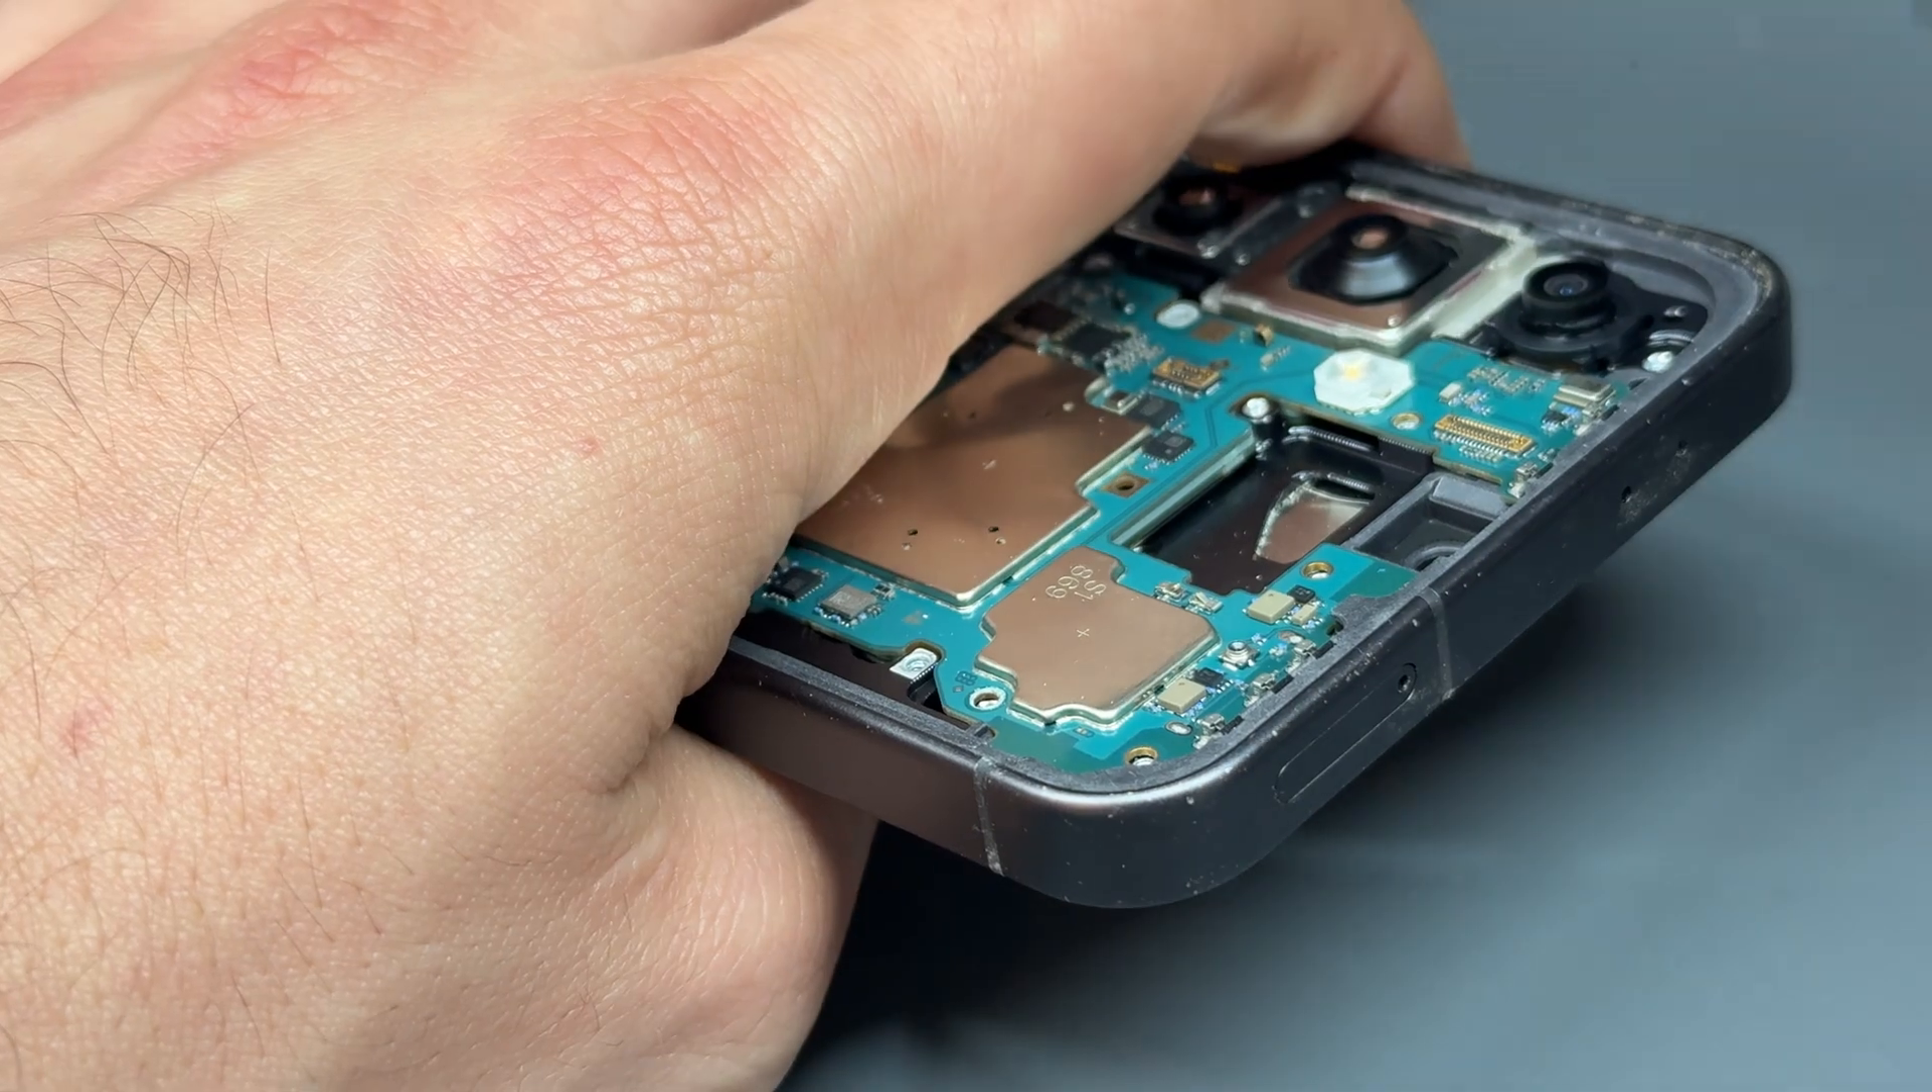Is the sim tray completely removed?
No.